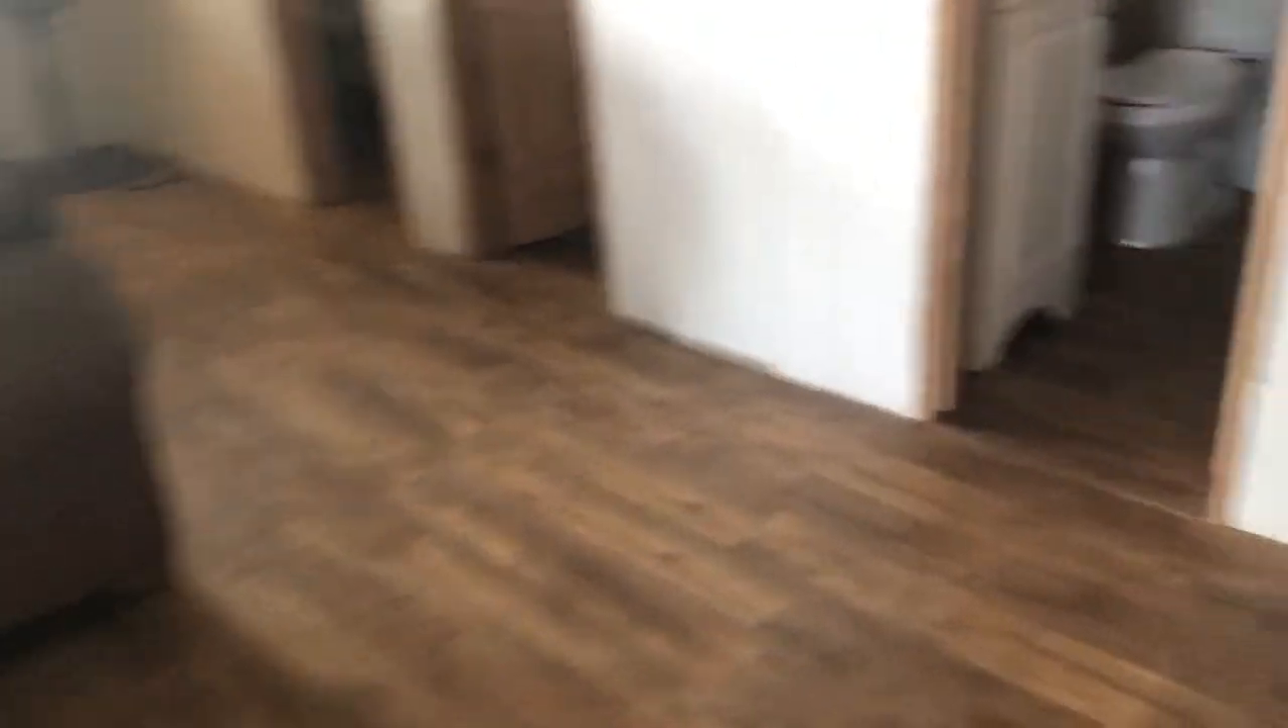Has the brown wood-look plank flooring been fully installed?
Yes.